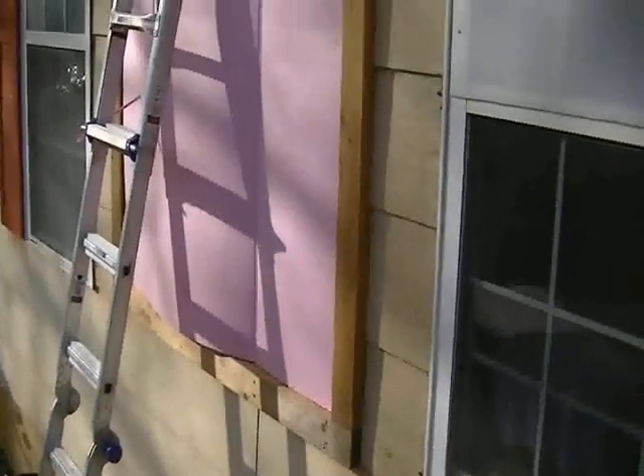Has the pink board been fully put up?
Yes.